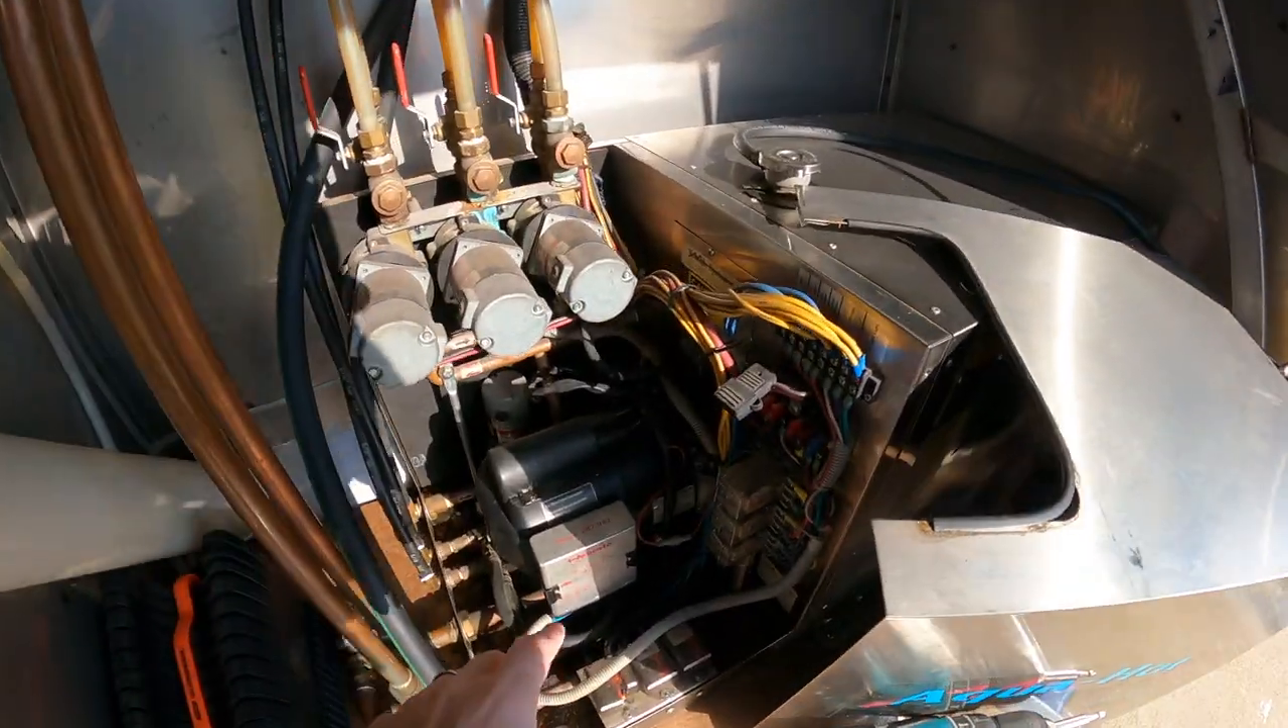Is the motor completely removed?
No.